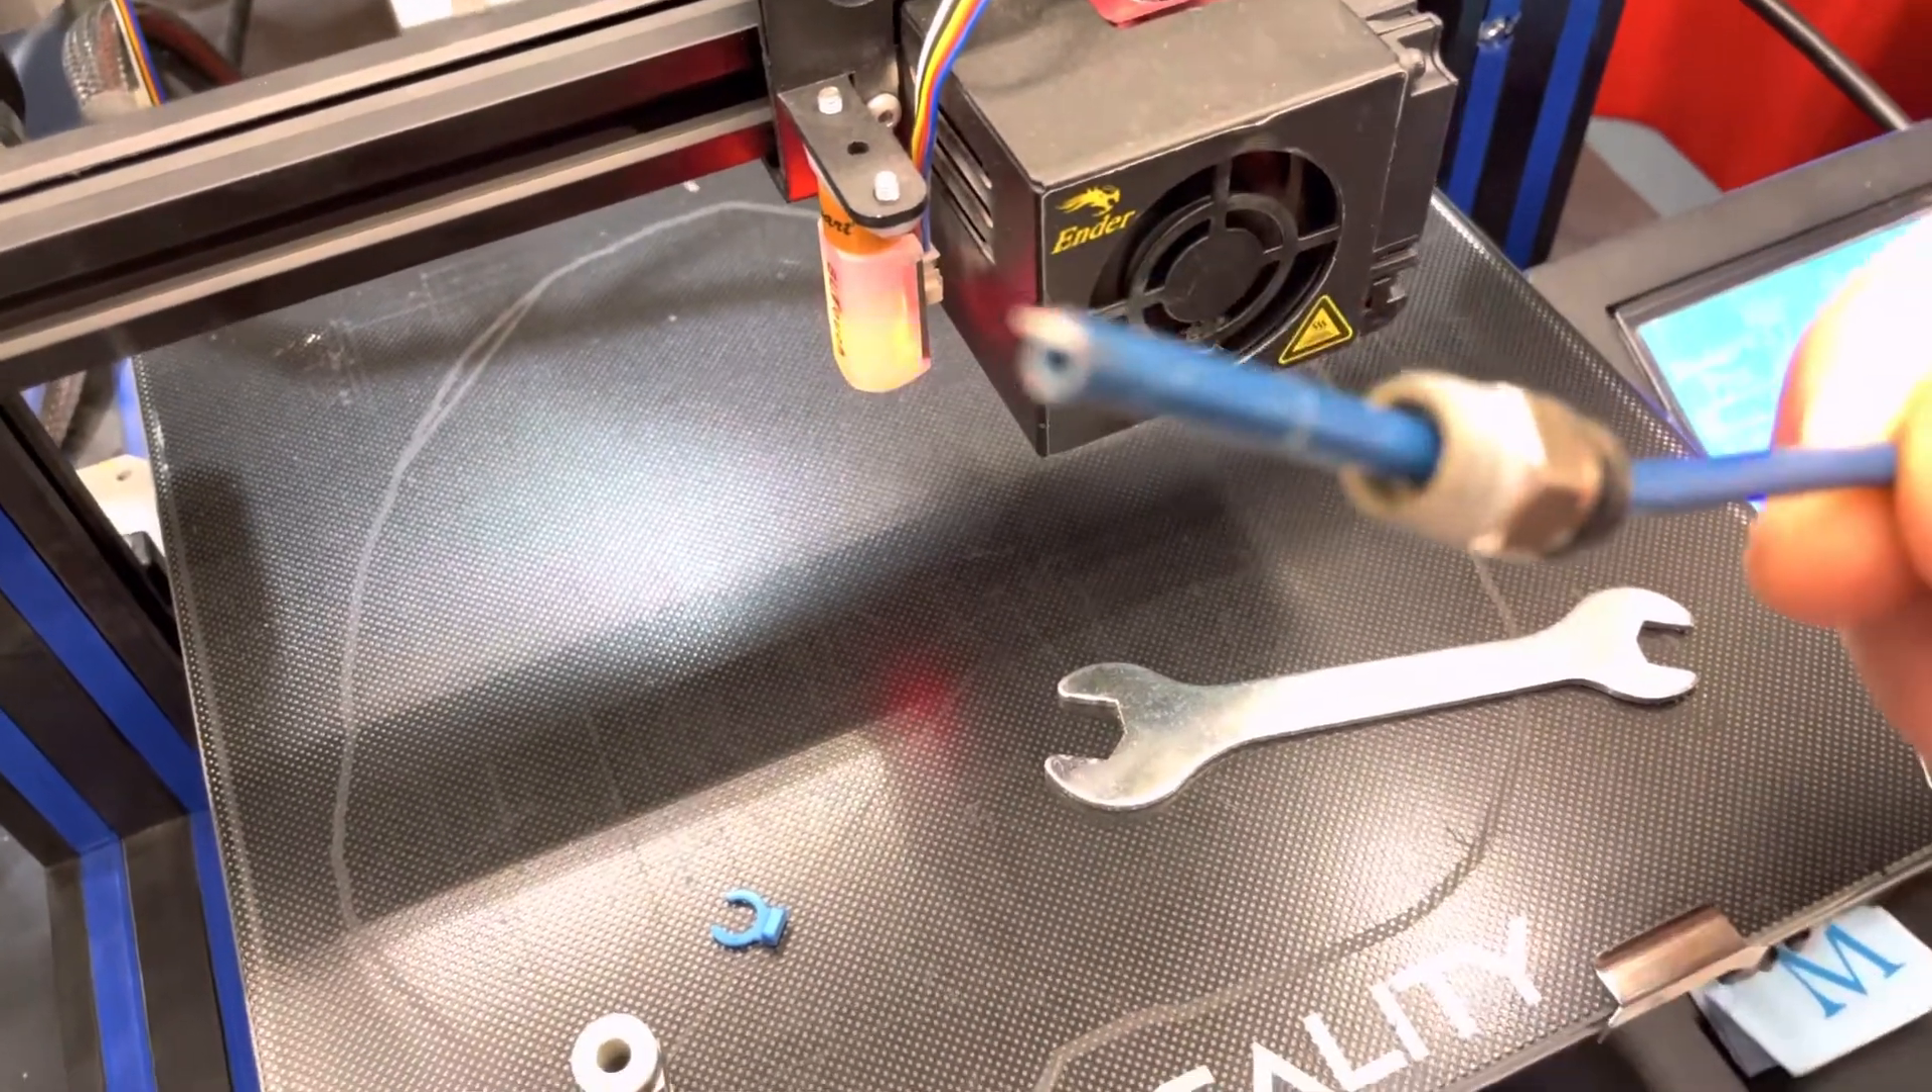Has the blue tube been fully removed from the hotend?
Yes.